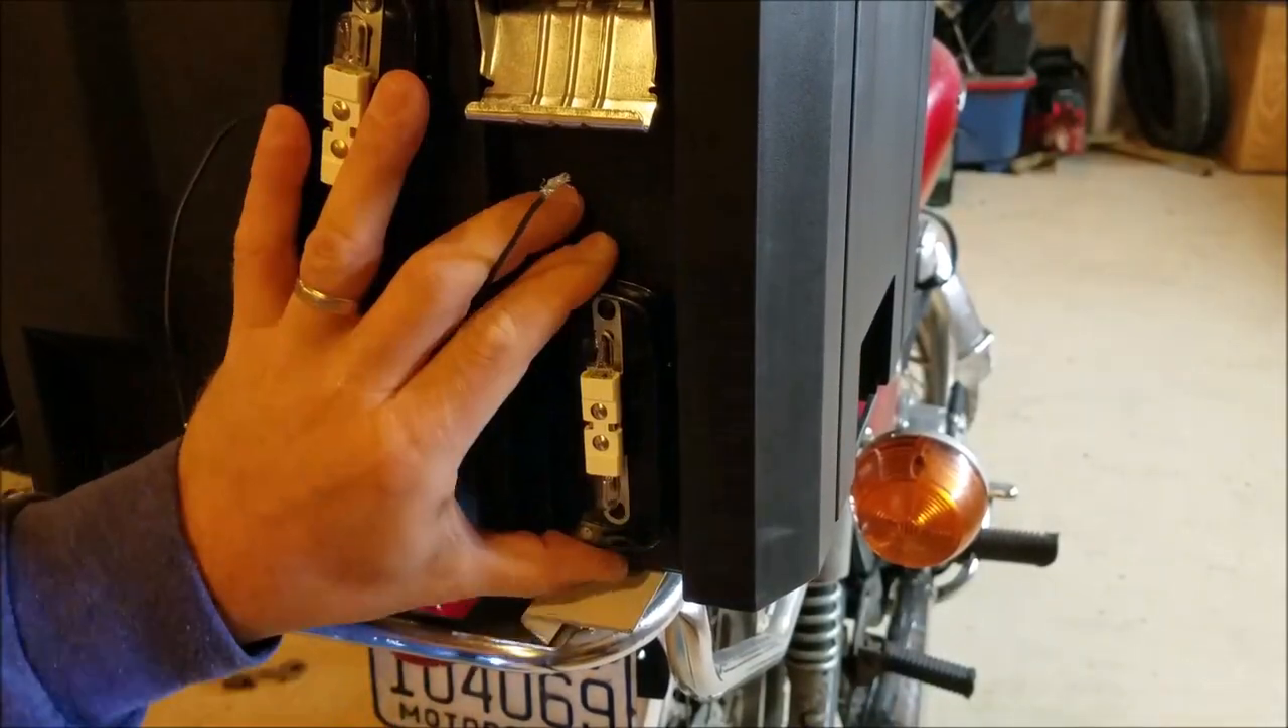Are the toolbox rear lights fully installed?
No.